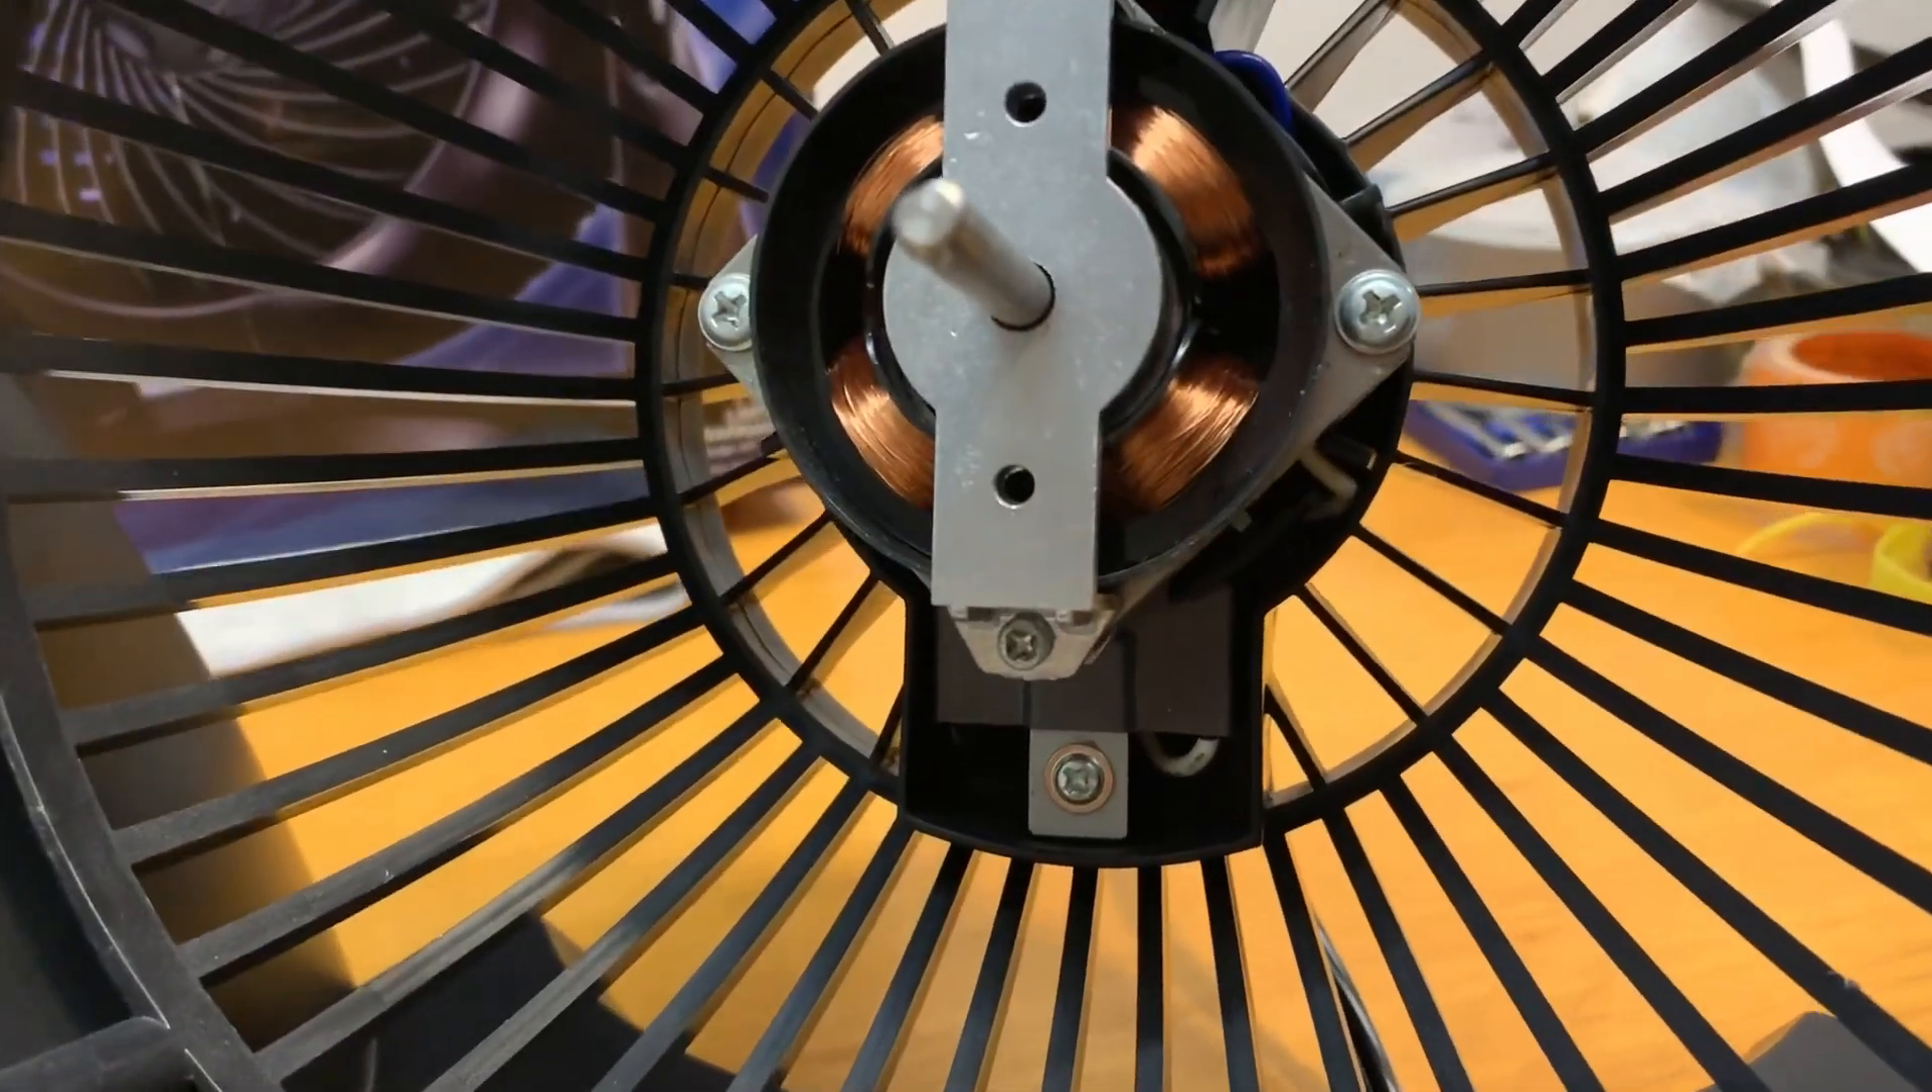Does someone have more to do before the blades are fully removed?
No.